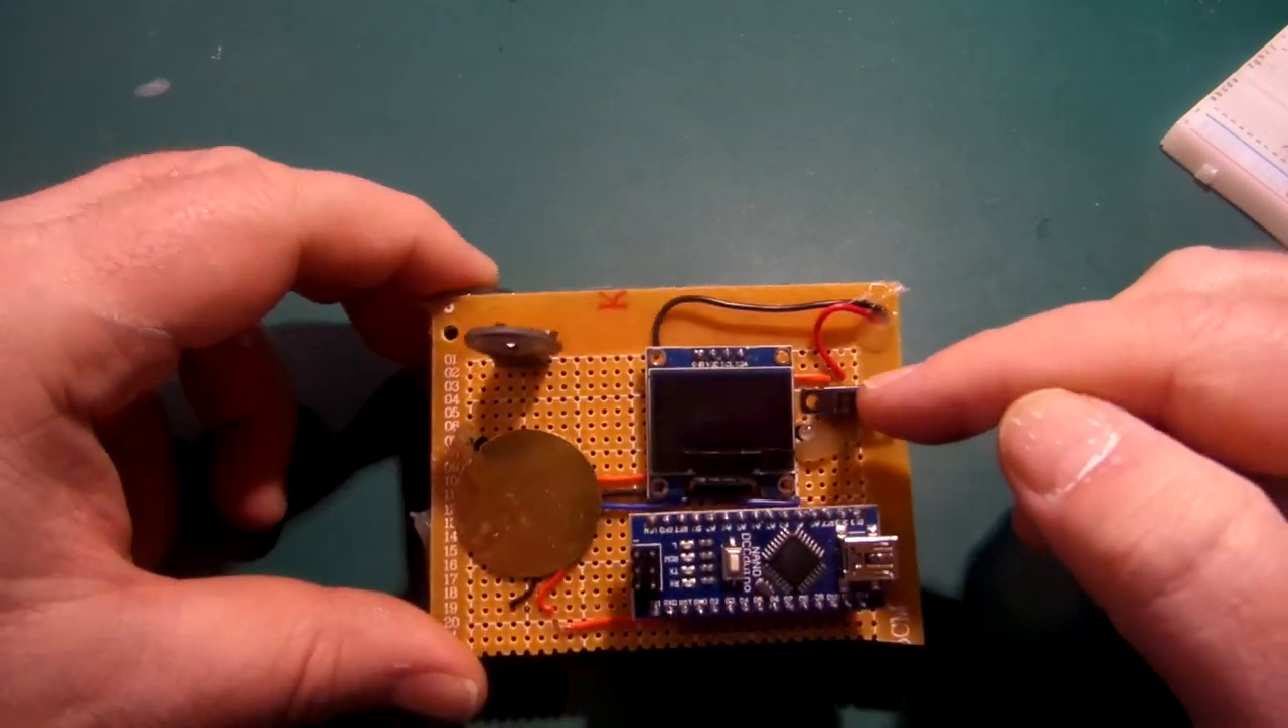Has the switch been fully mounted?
Yes.